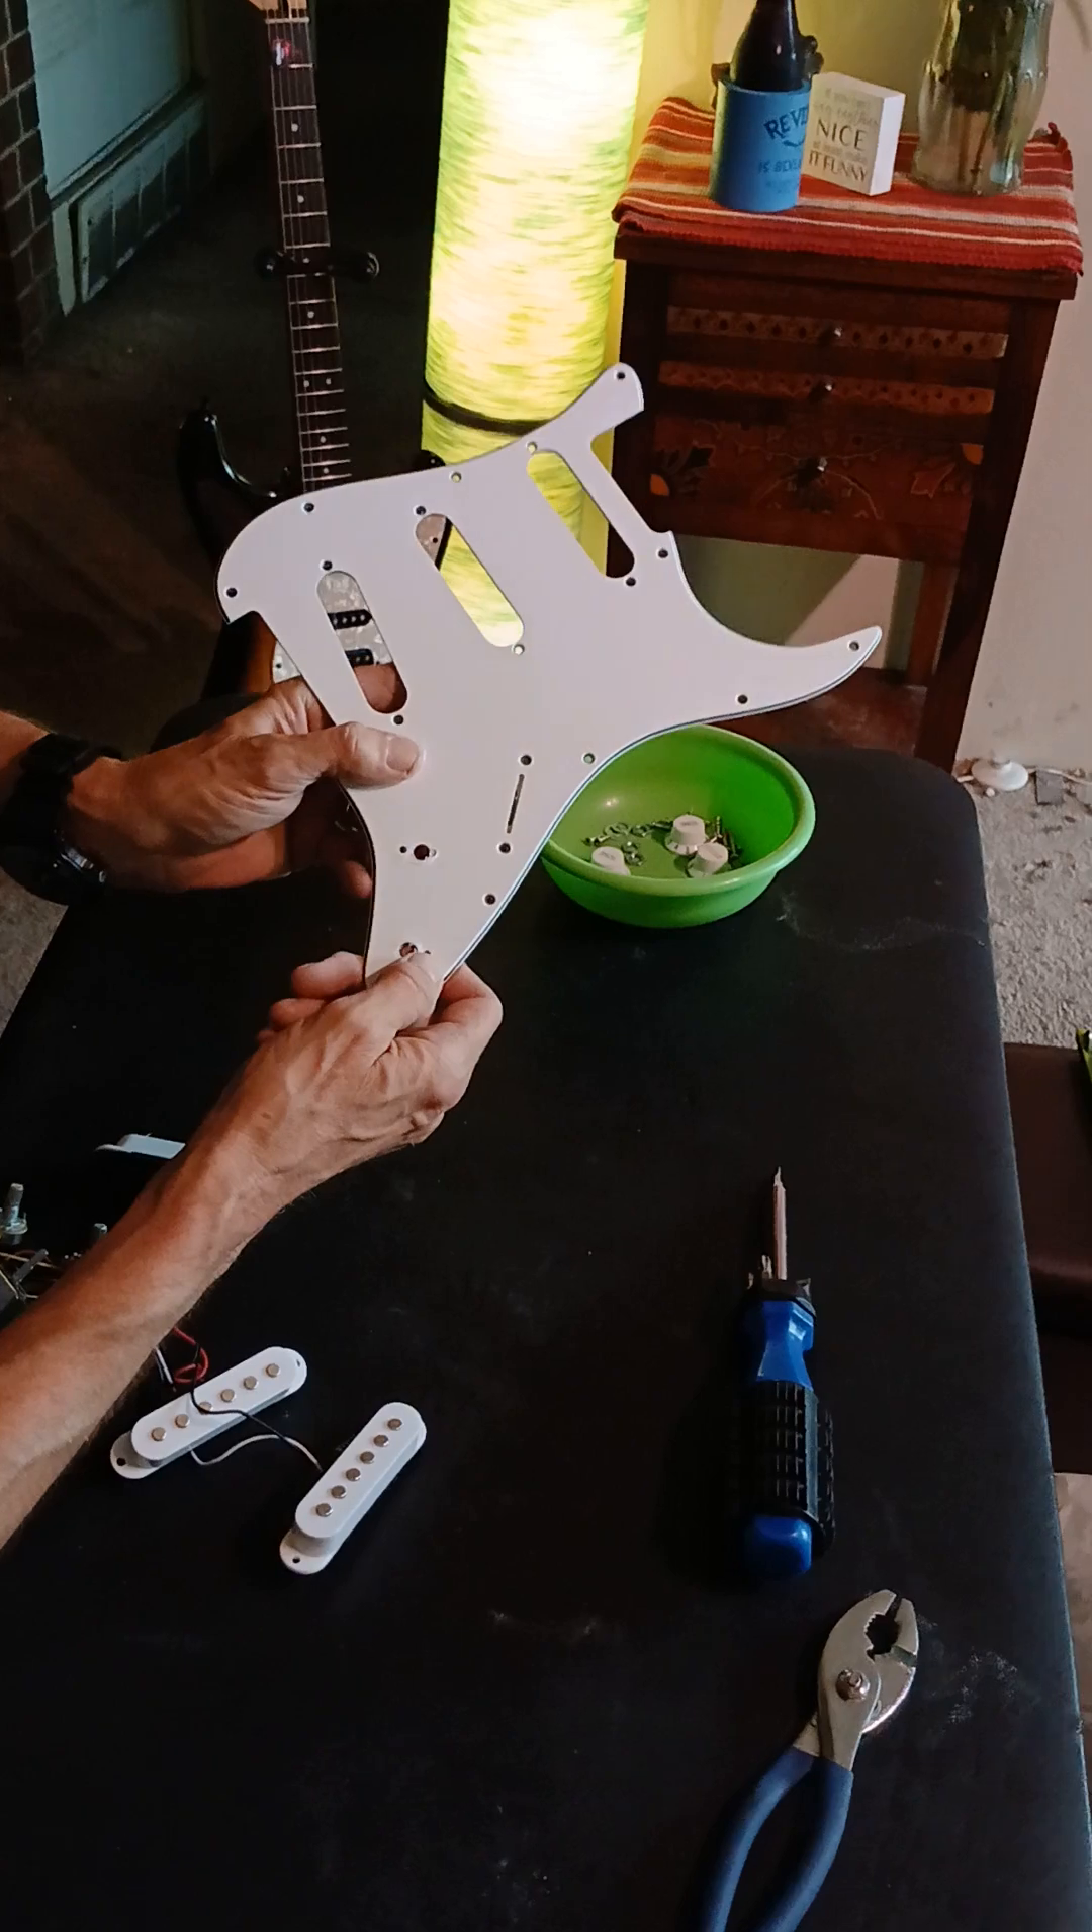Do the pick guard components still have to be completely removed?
No.